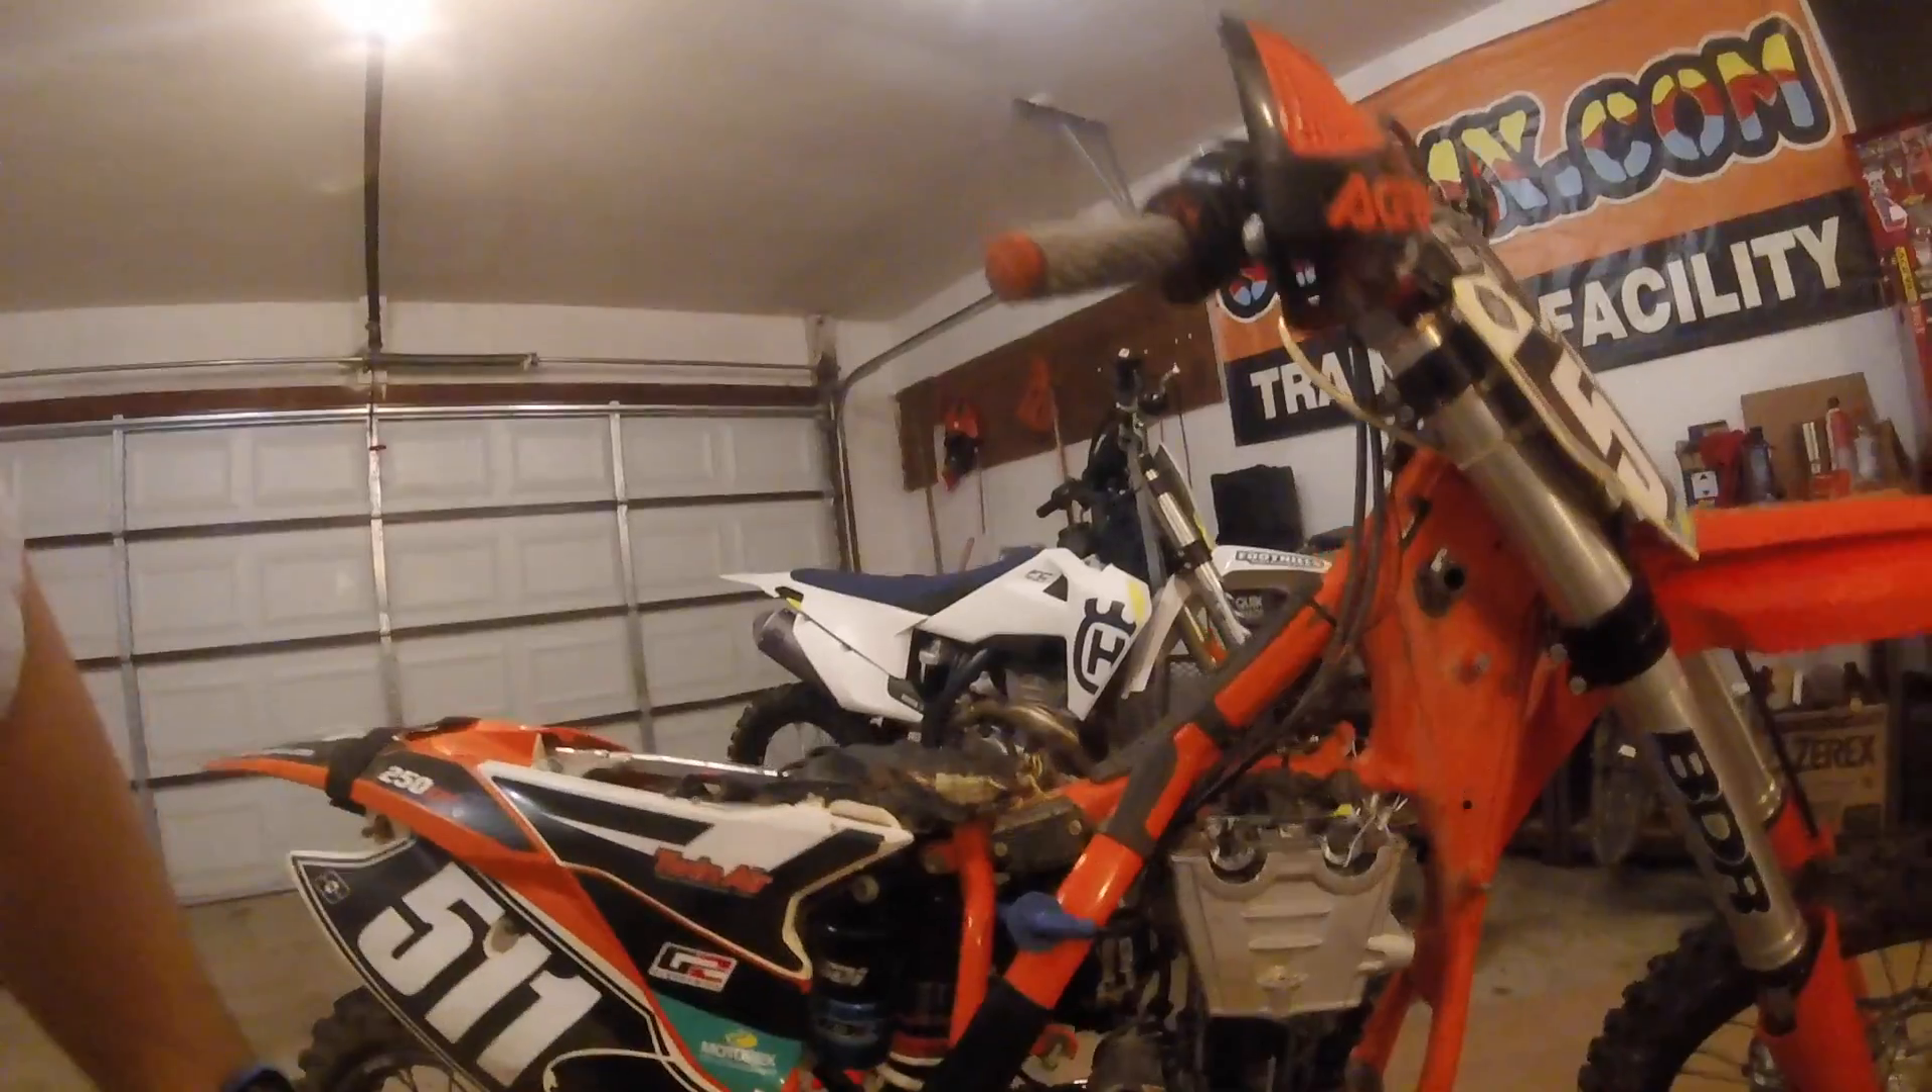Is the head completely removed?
No.